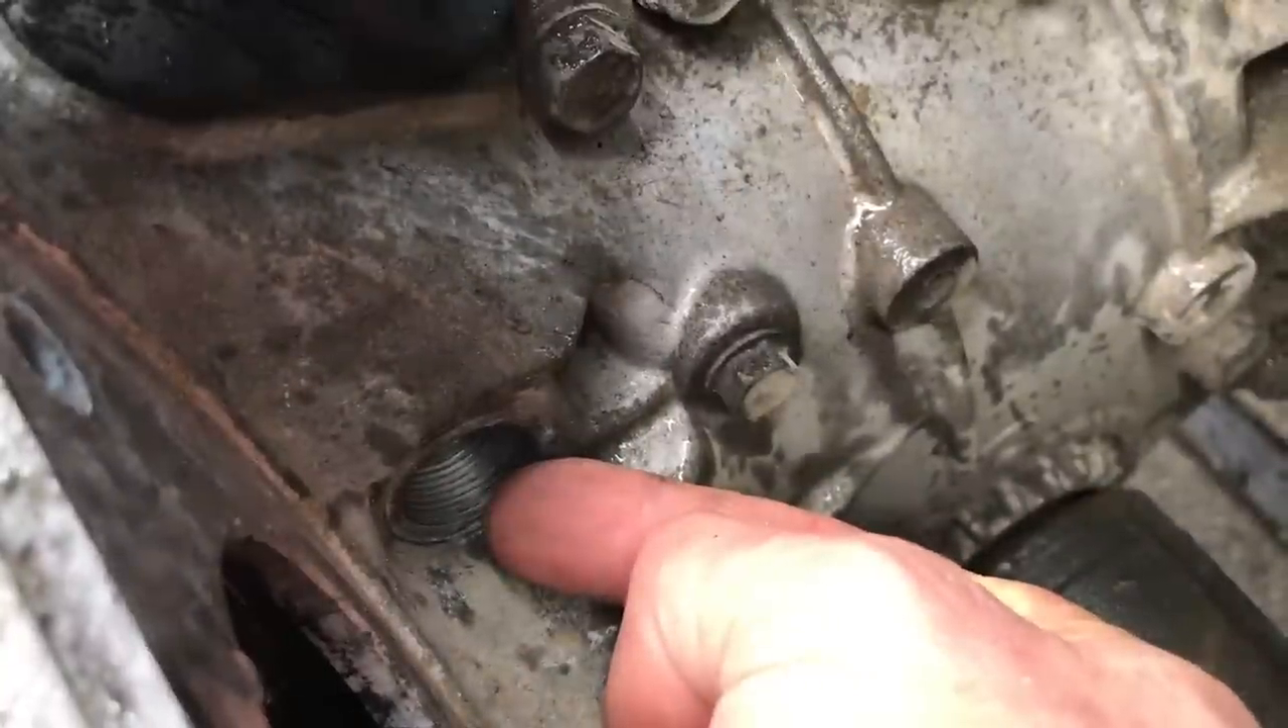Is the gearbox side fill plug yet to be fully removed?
No.